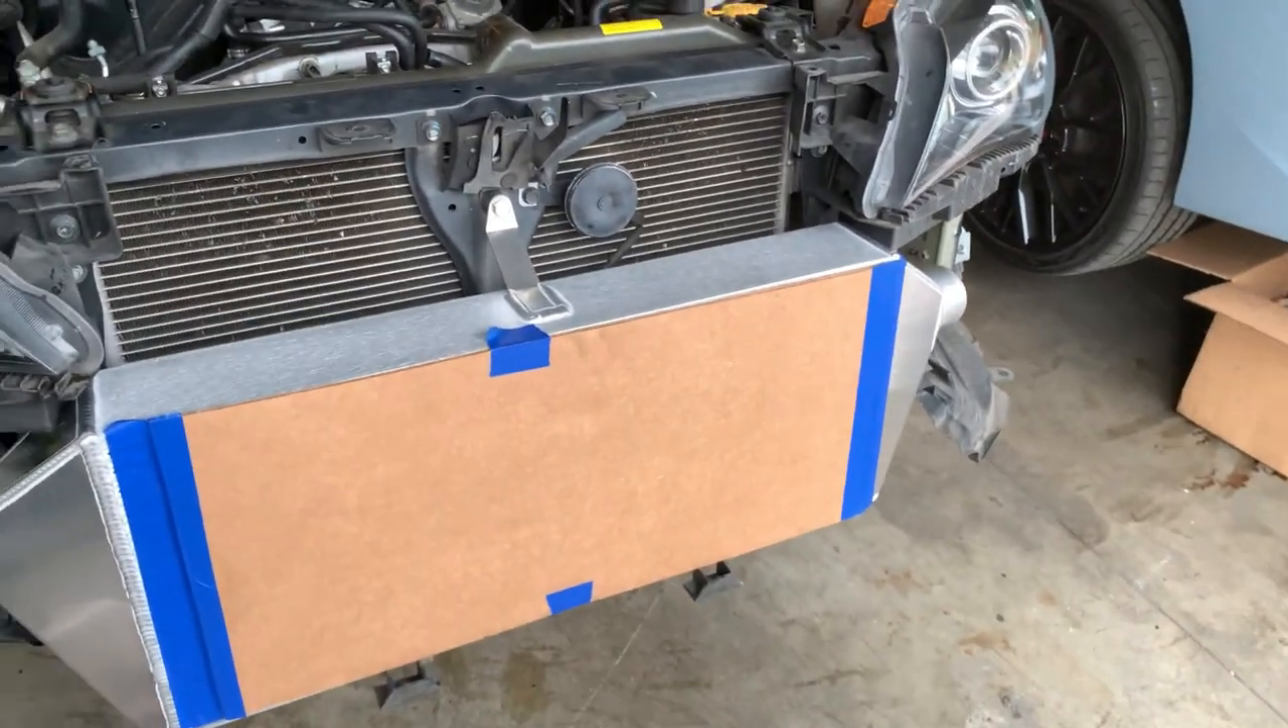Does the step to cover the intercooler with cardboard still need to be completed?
No.